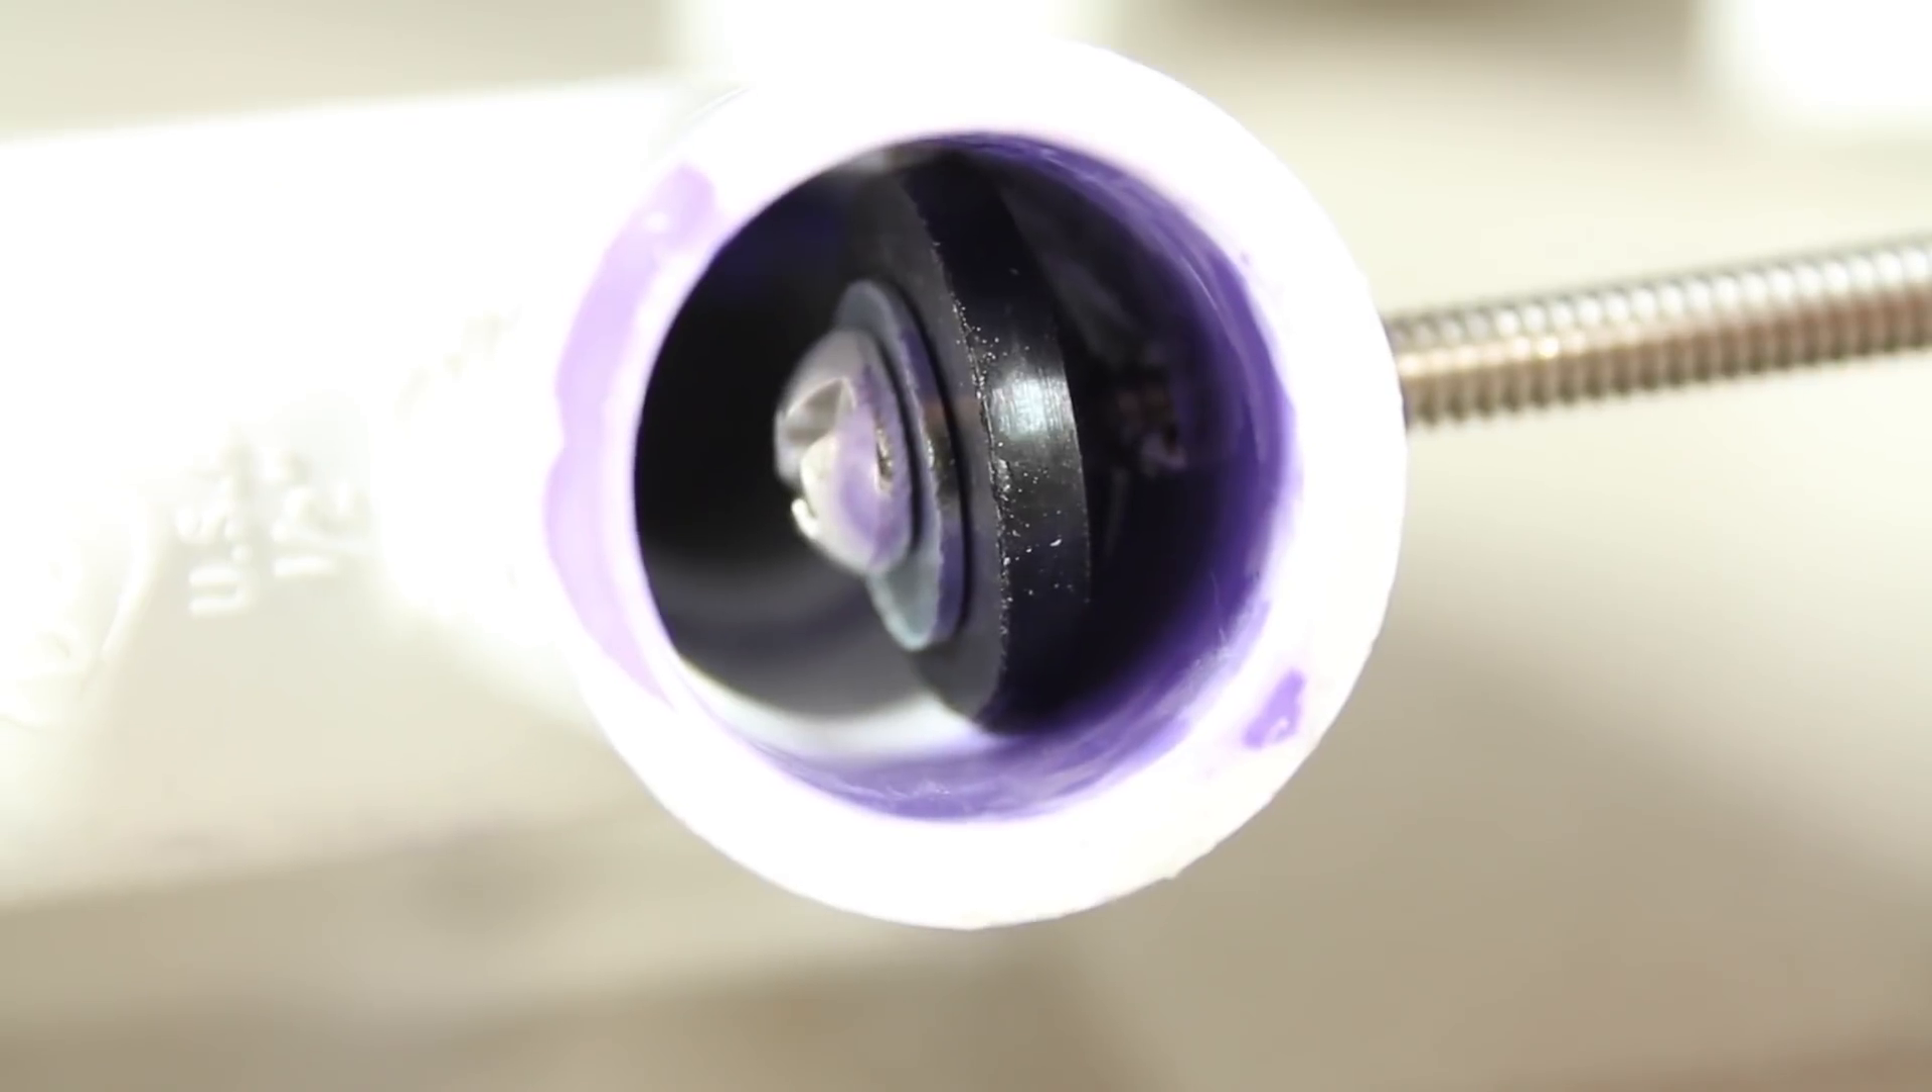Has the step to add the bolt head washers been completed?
Yes.